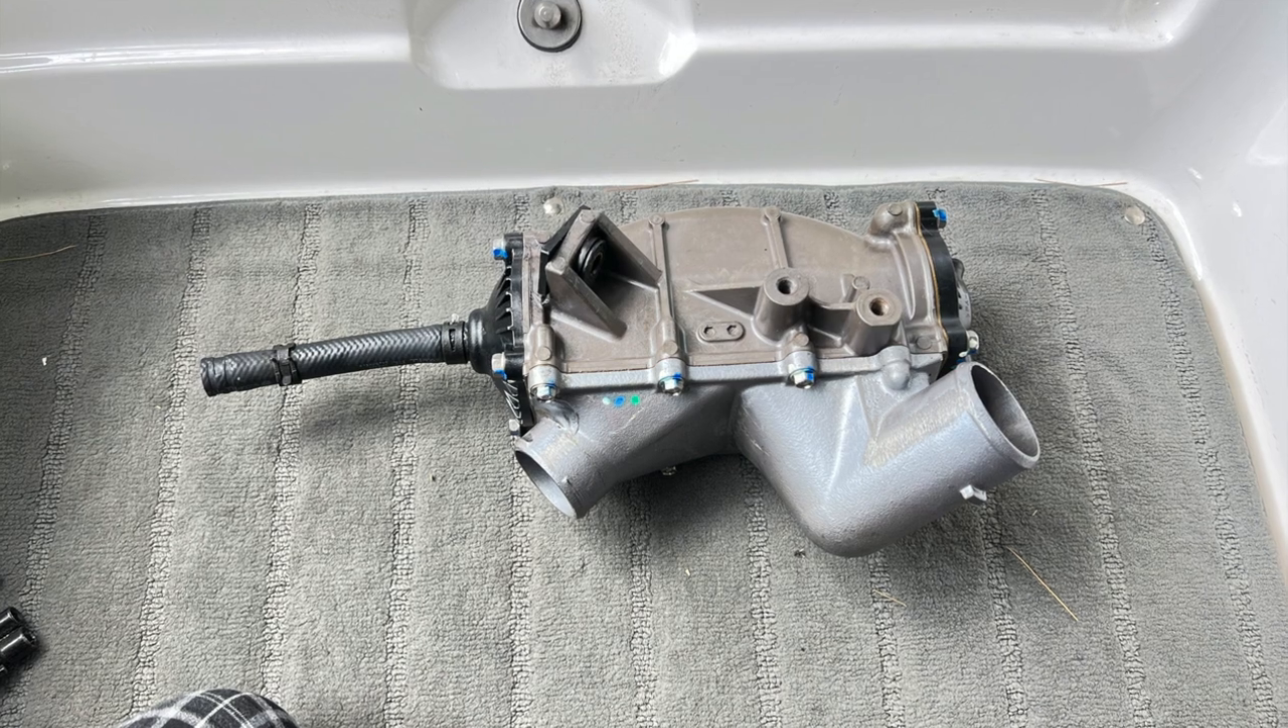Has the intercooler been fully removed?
Yes.